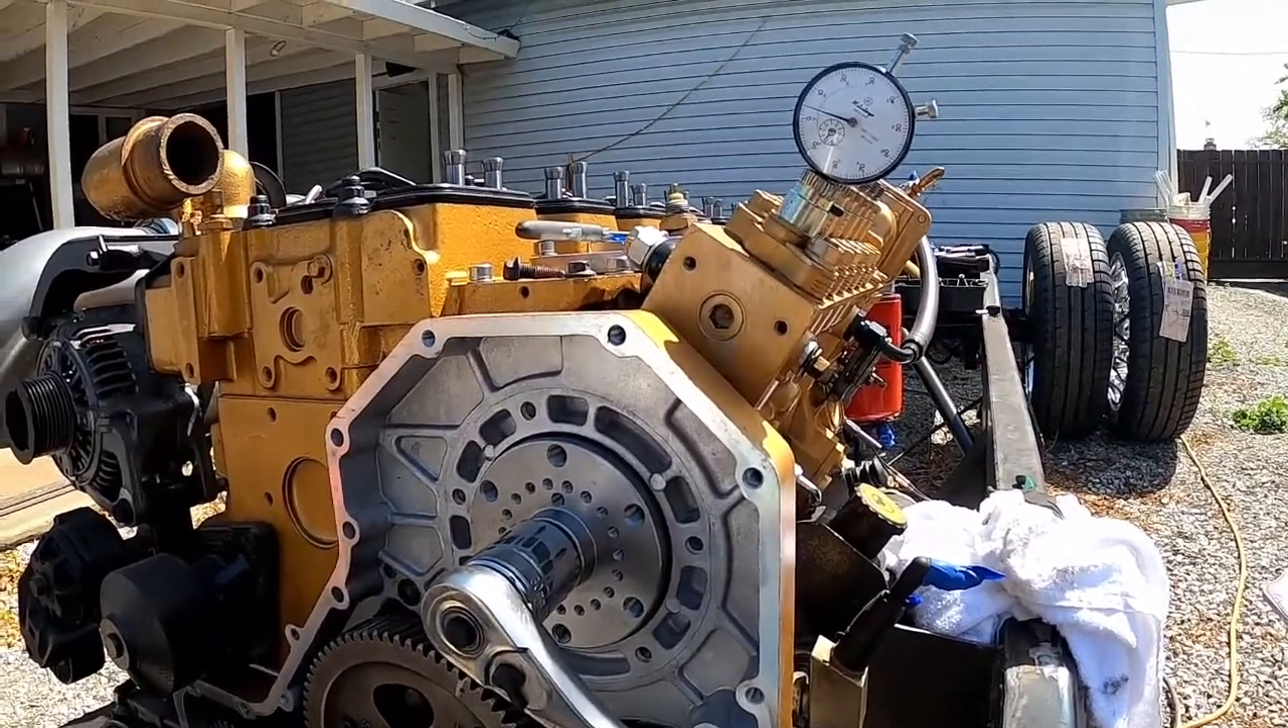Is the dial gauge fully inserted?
Yes.